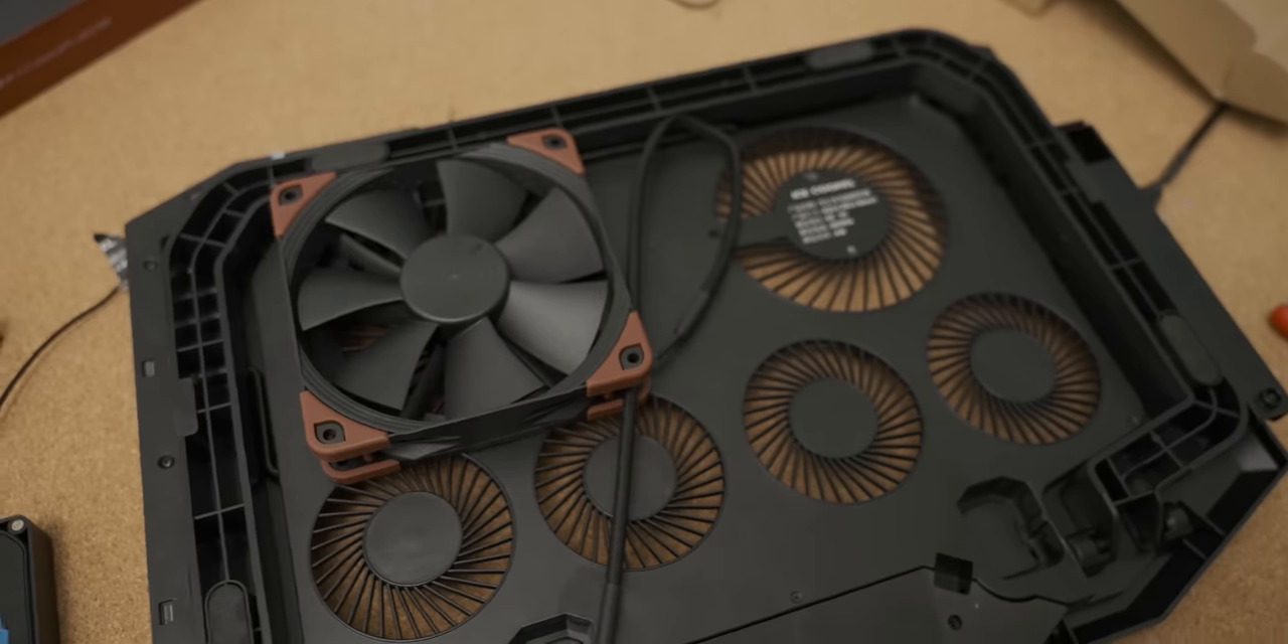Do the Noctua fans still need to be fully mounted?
Yes.